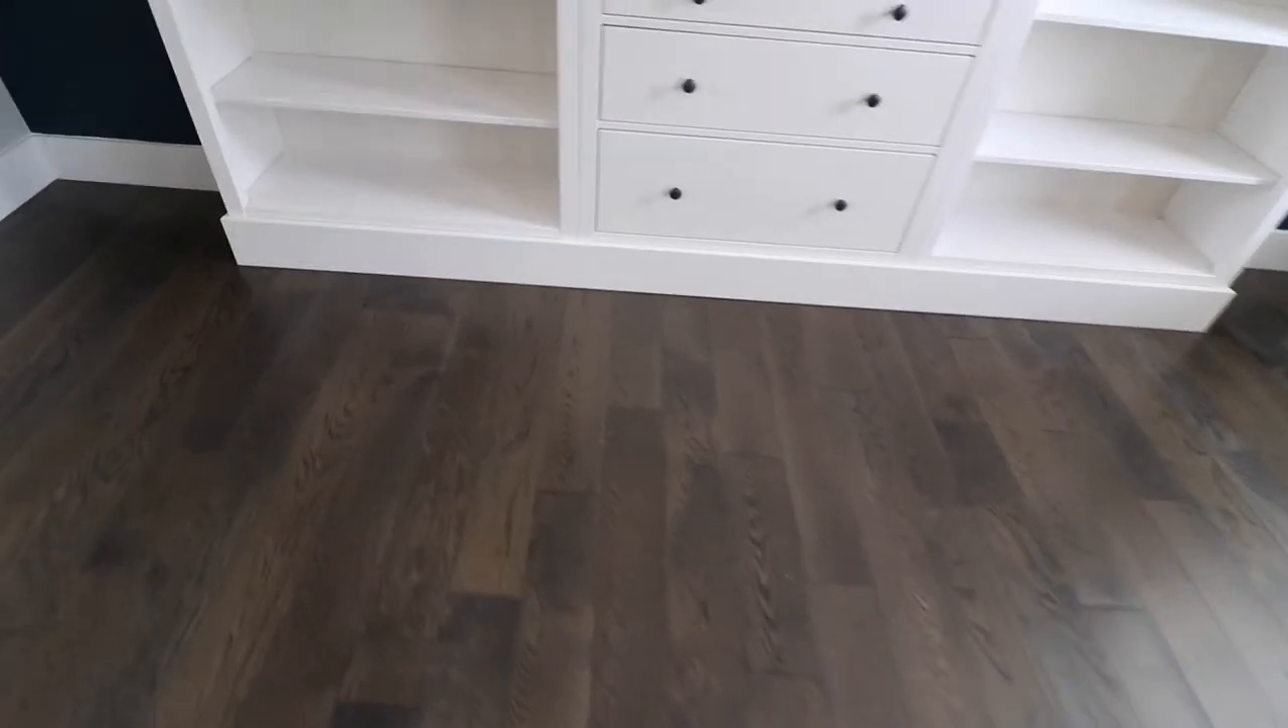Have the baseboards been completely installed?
Yes.